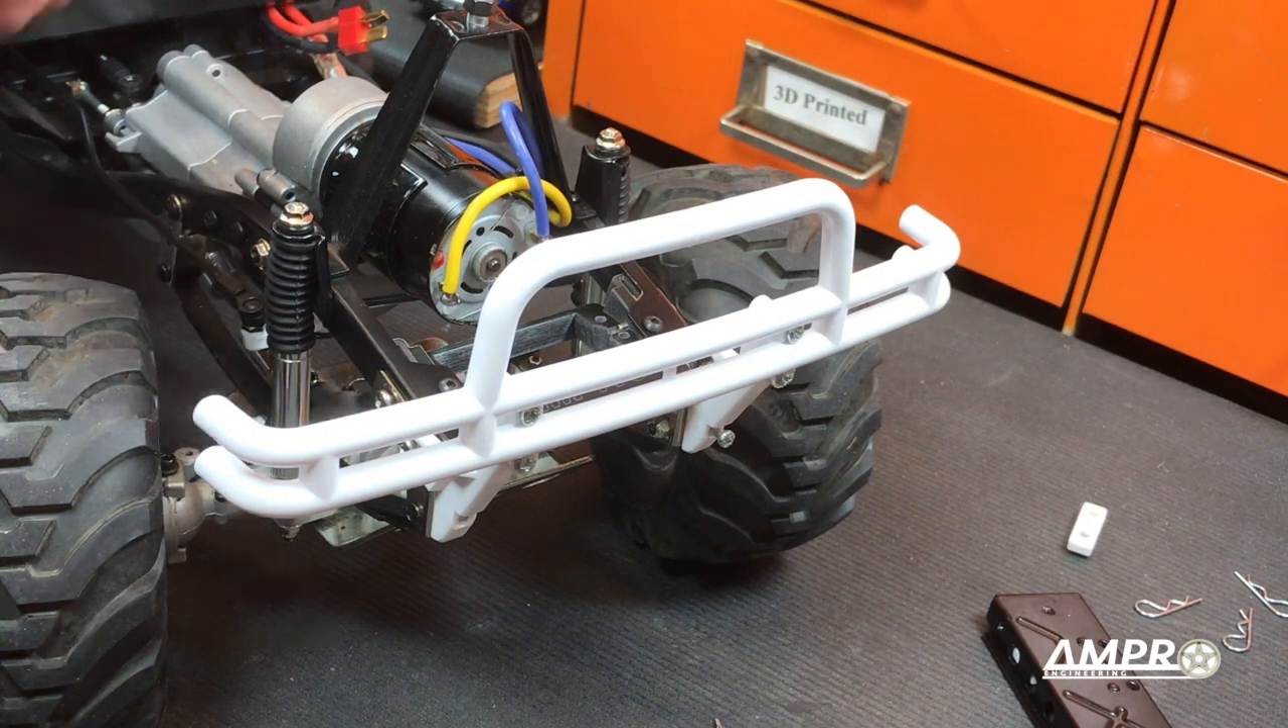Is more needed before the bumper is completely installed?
No.